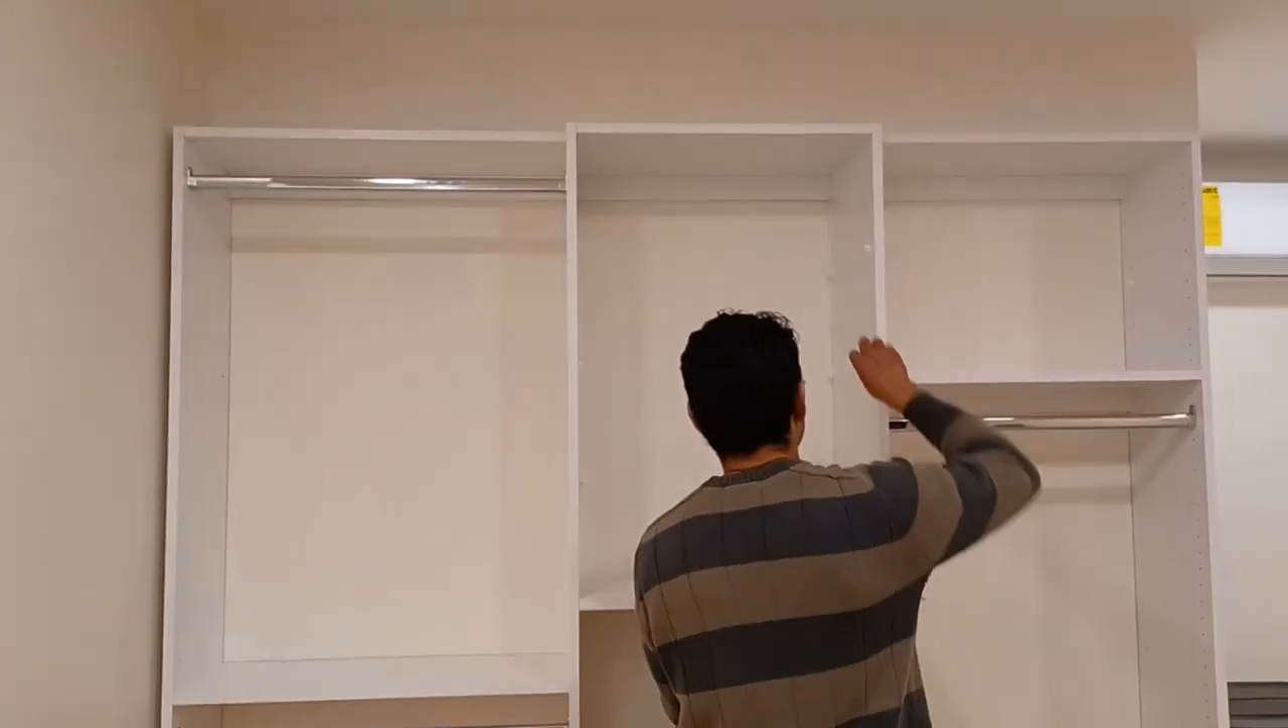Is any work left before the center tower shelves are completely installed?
Yes.